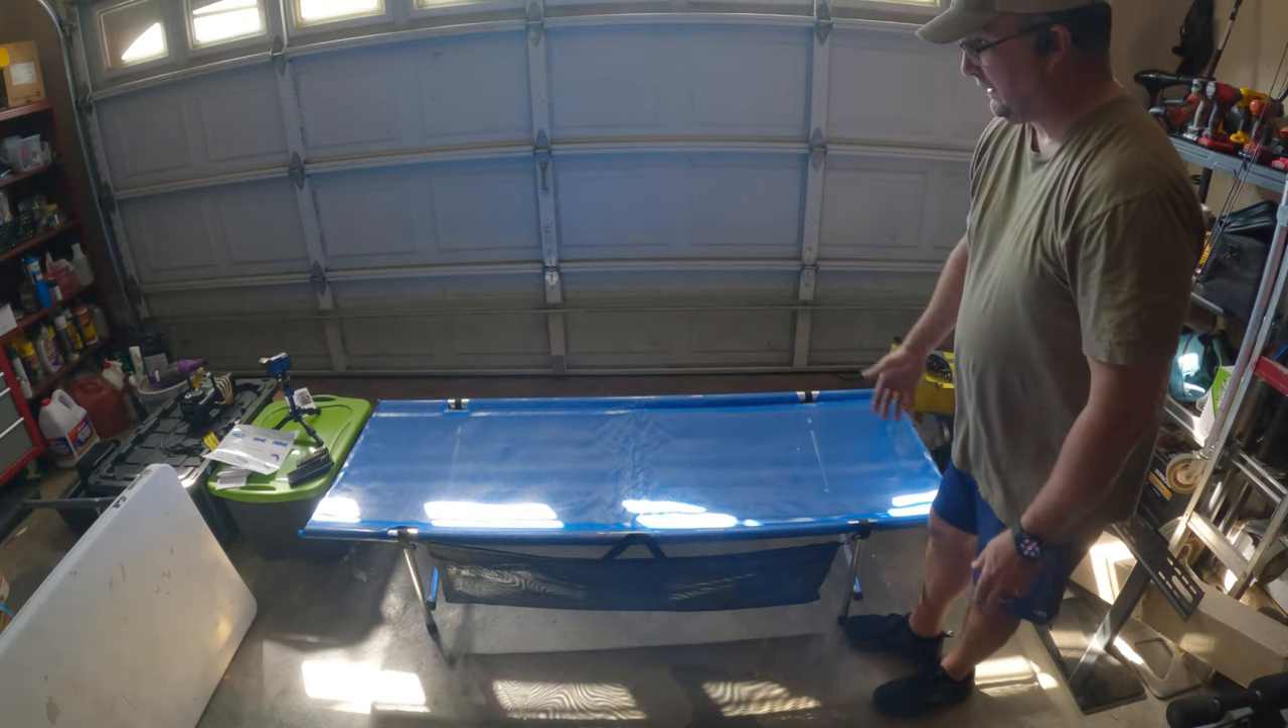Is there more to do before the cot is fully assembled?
No.